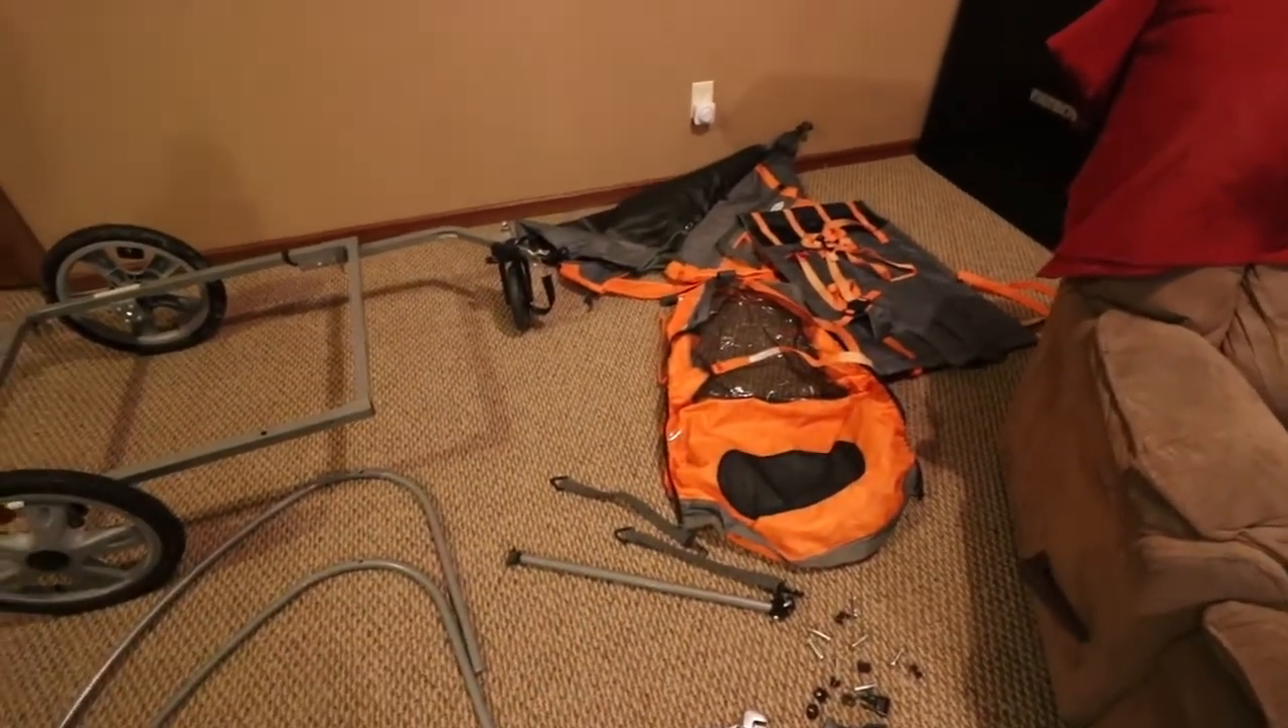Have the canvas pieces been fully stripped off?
Yes.